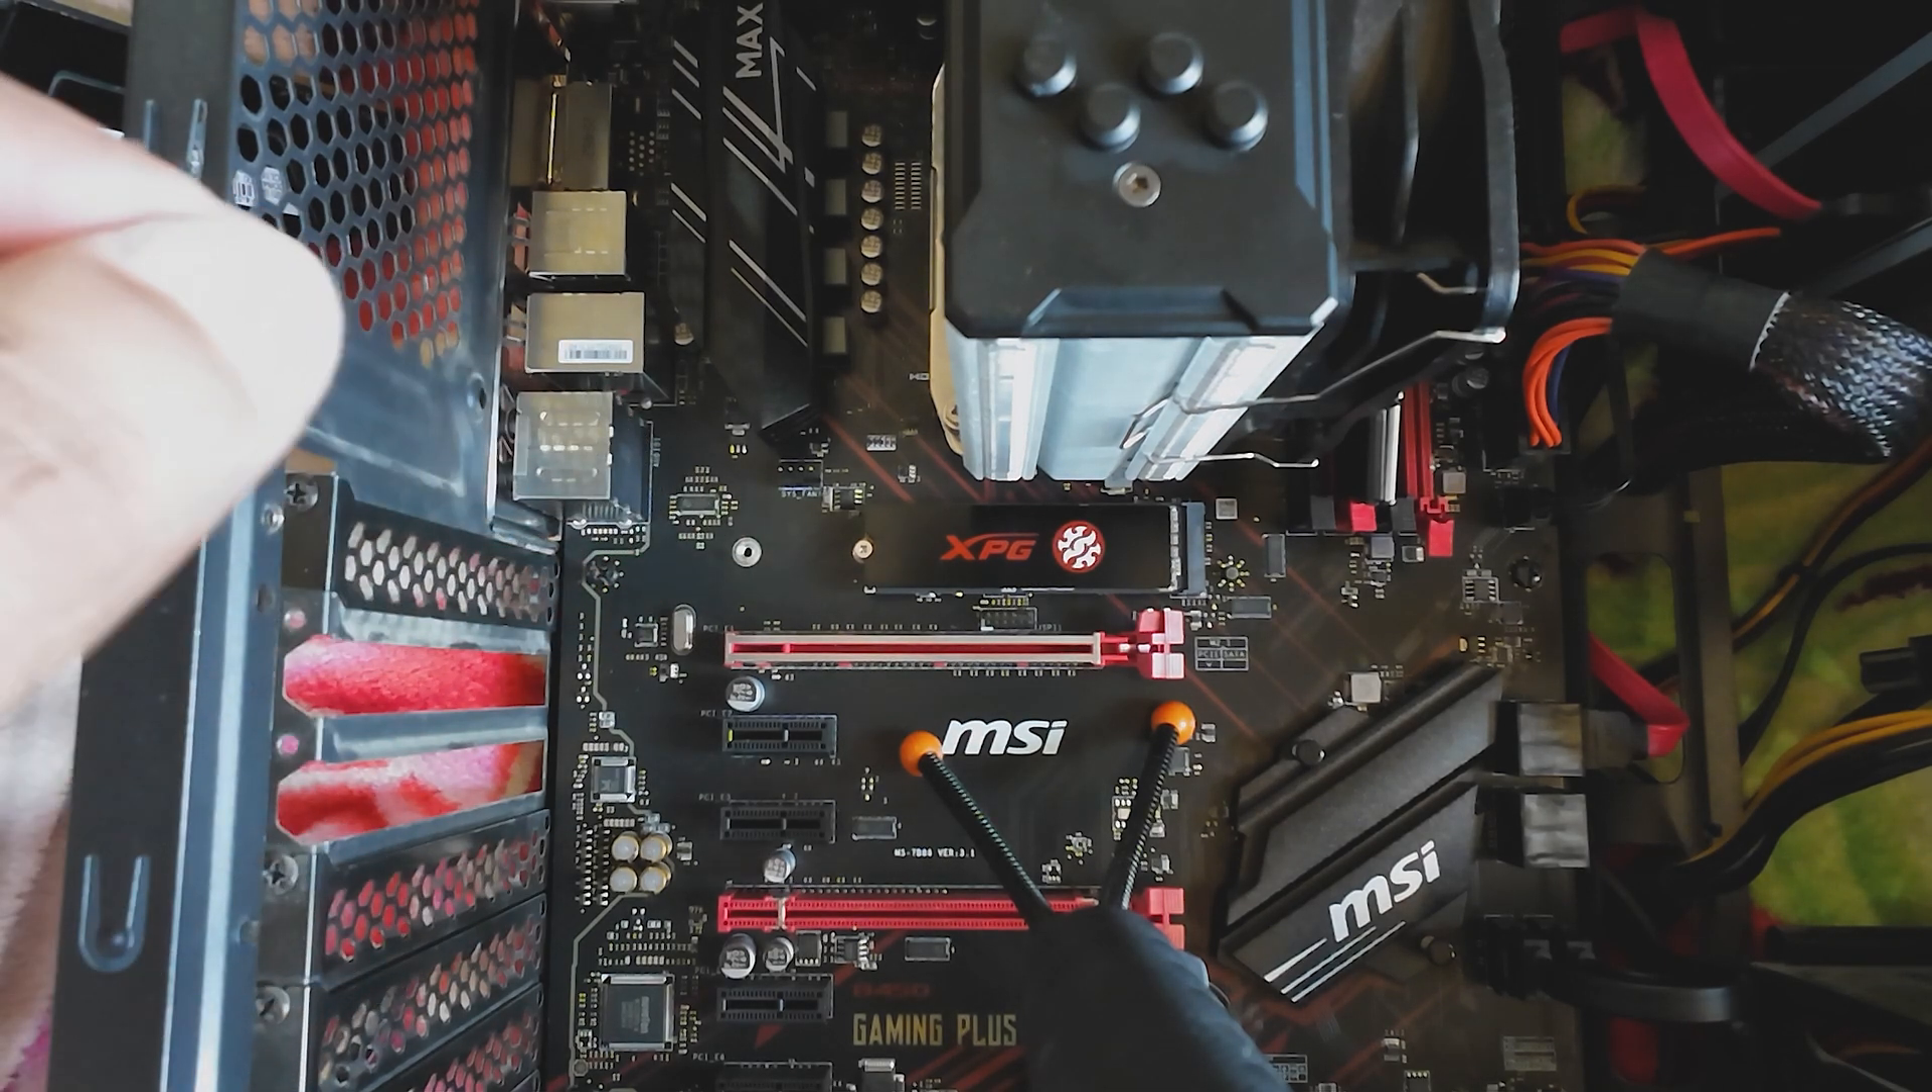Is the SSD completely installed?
Yes.